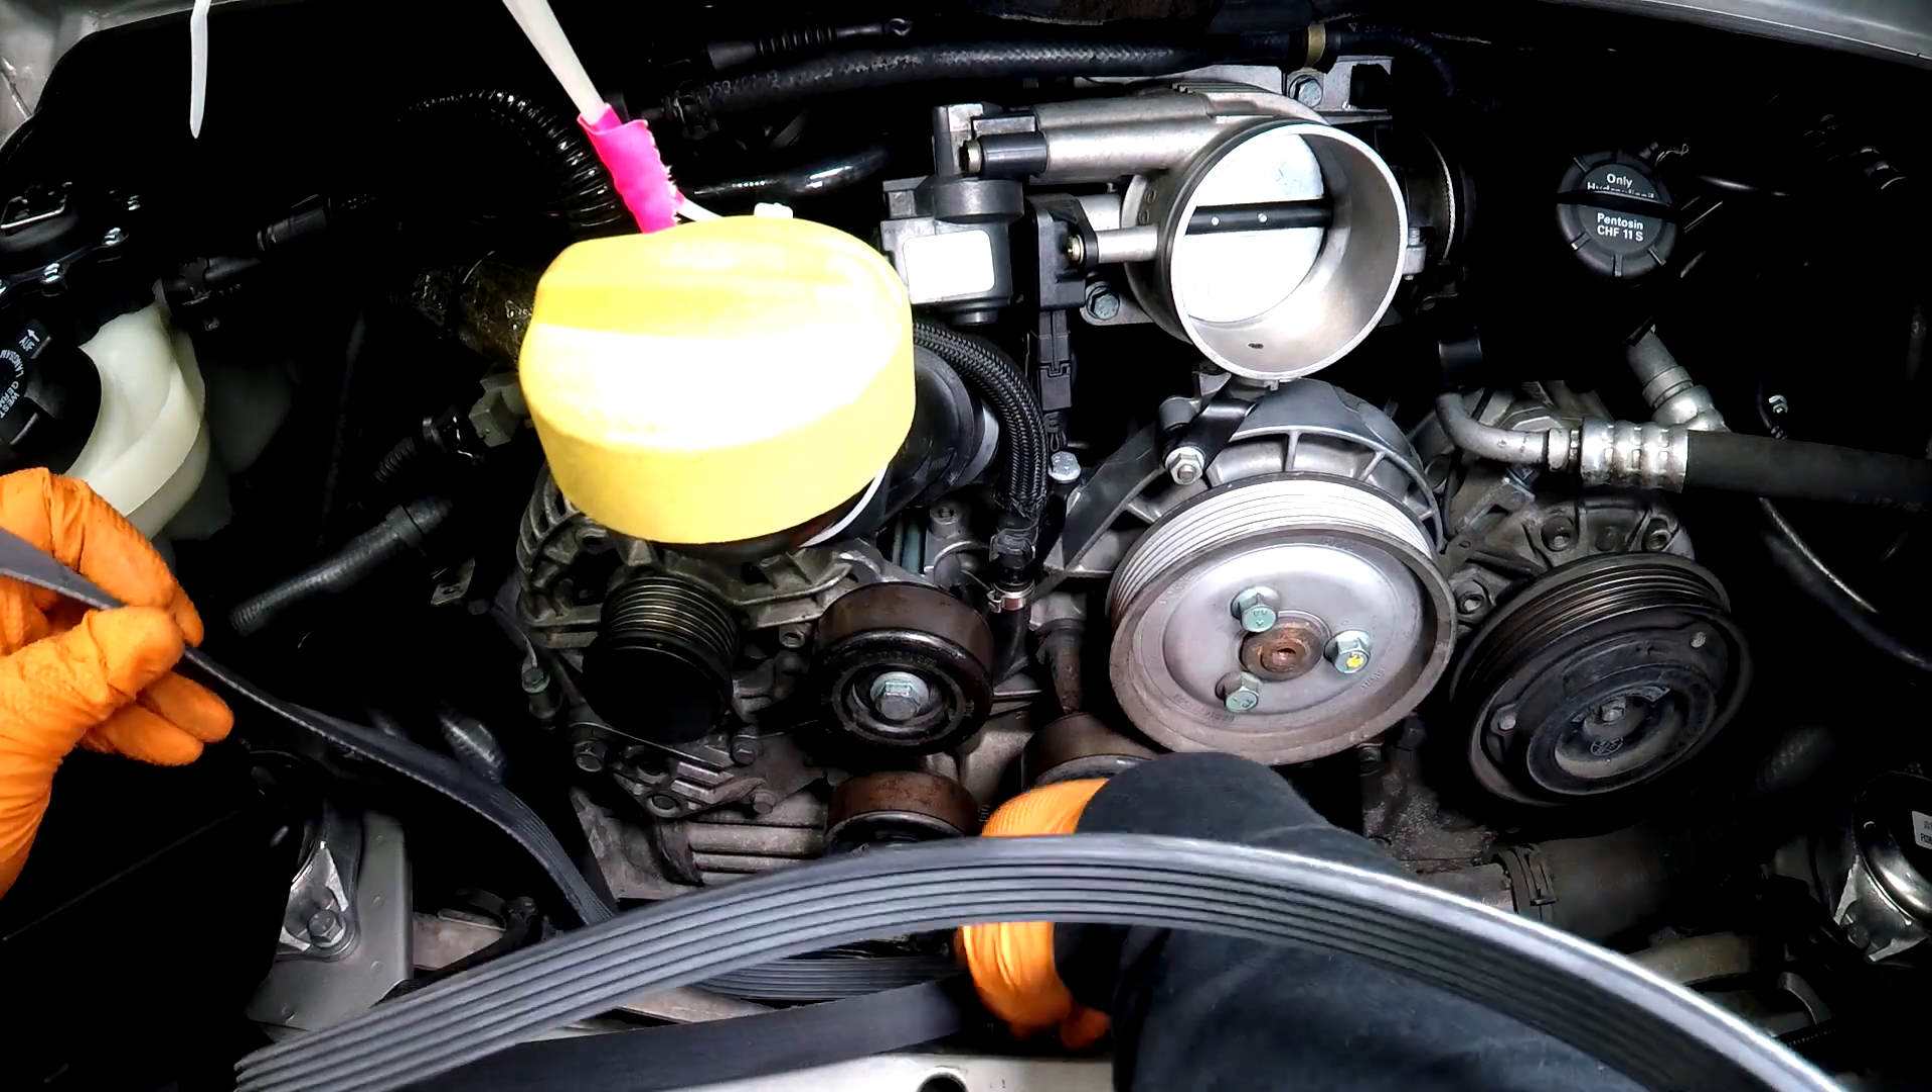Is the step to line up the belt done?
No.